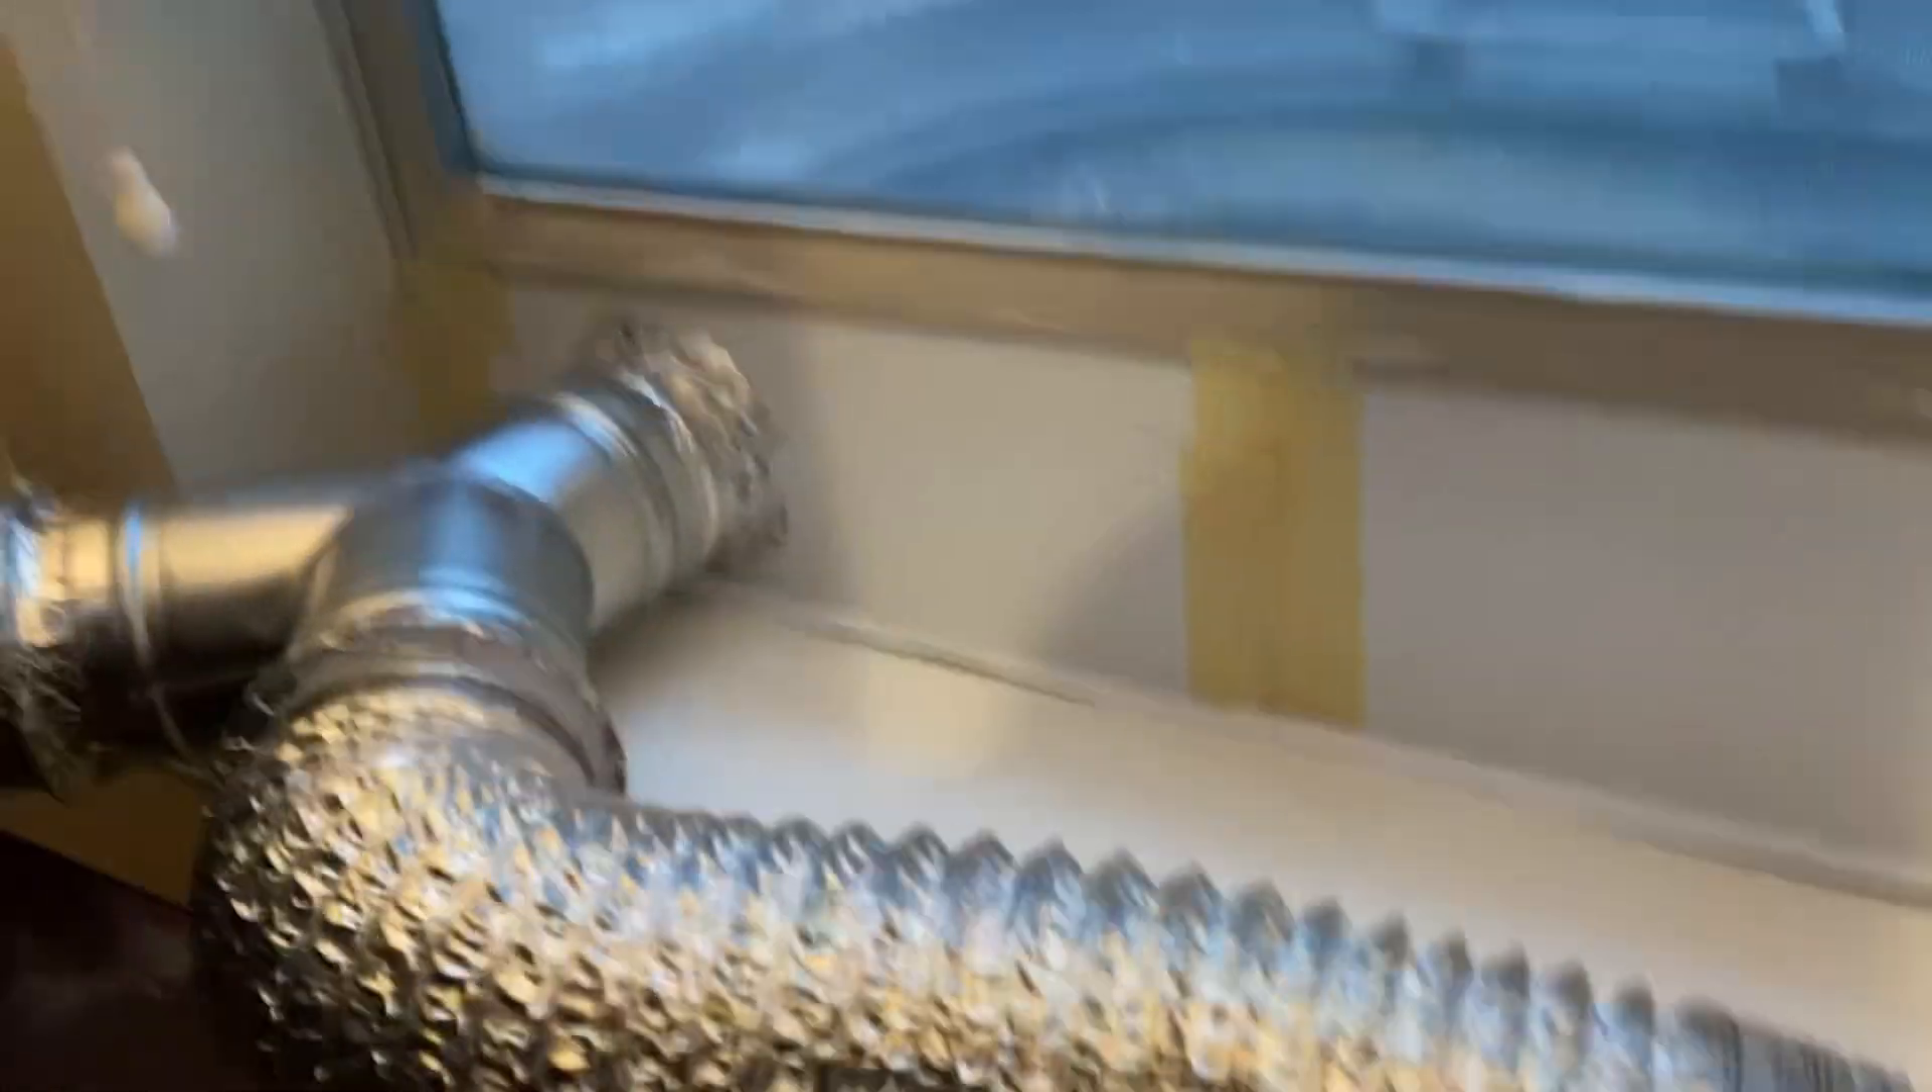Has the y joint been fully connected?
Yes.